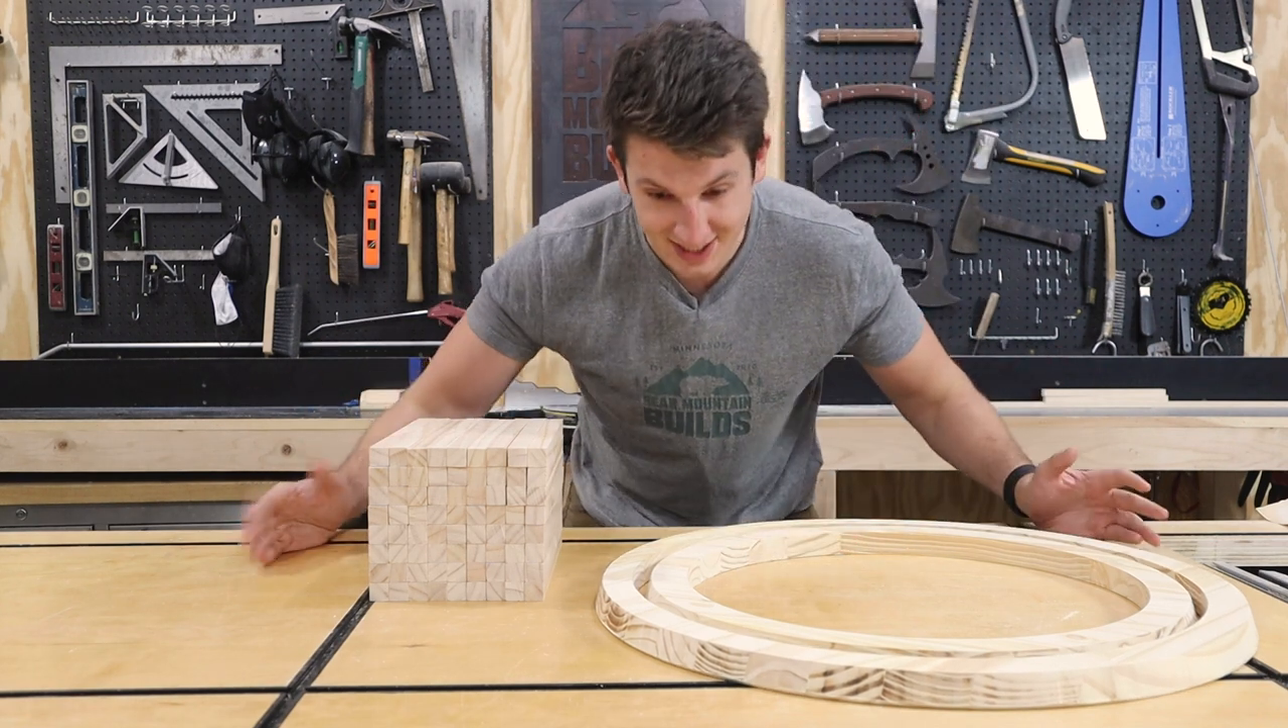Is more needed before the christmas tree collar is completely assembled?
Yes.